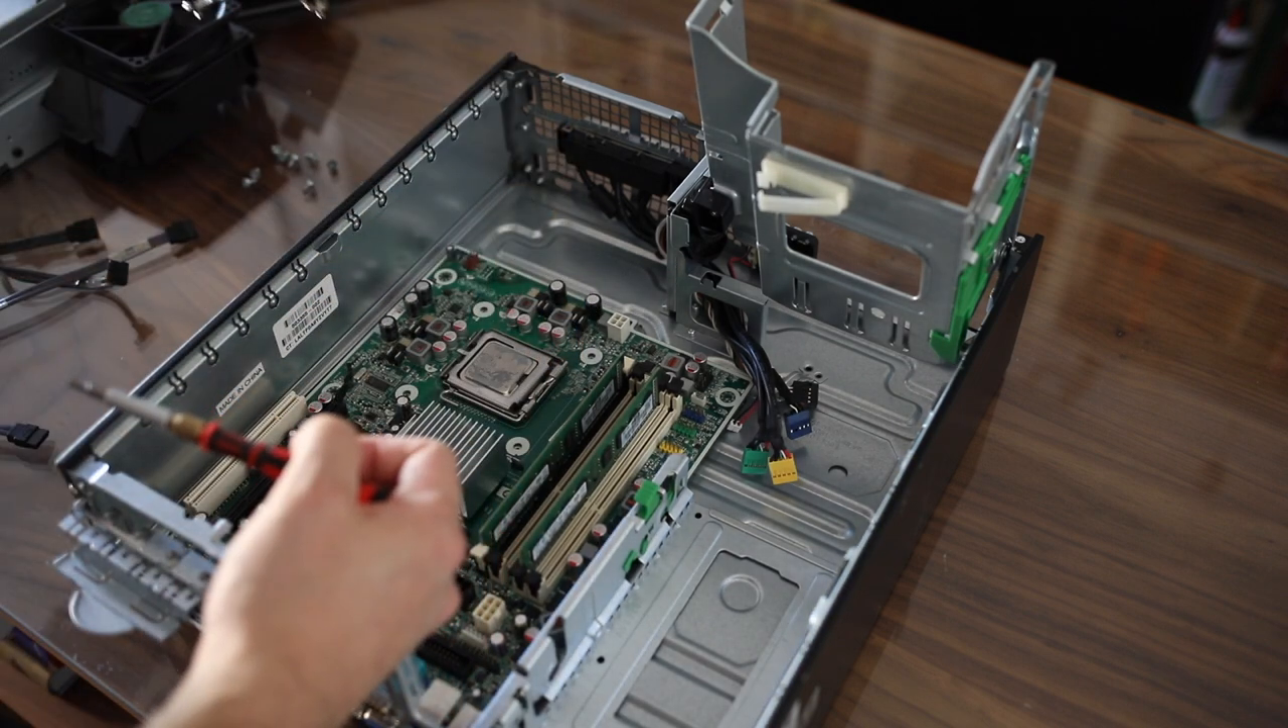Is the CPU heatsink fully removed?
Yes.